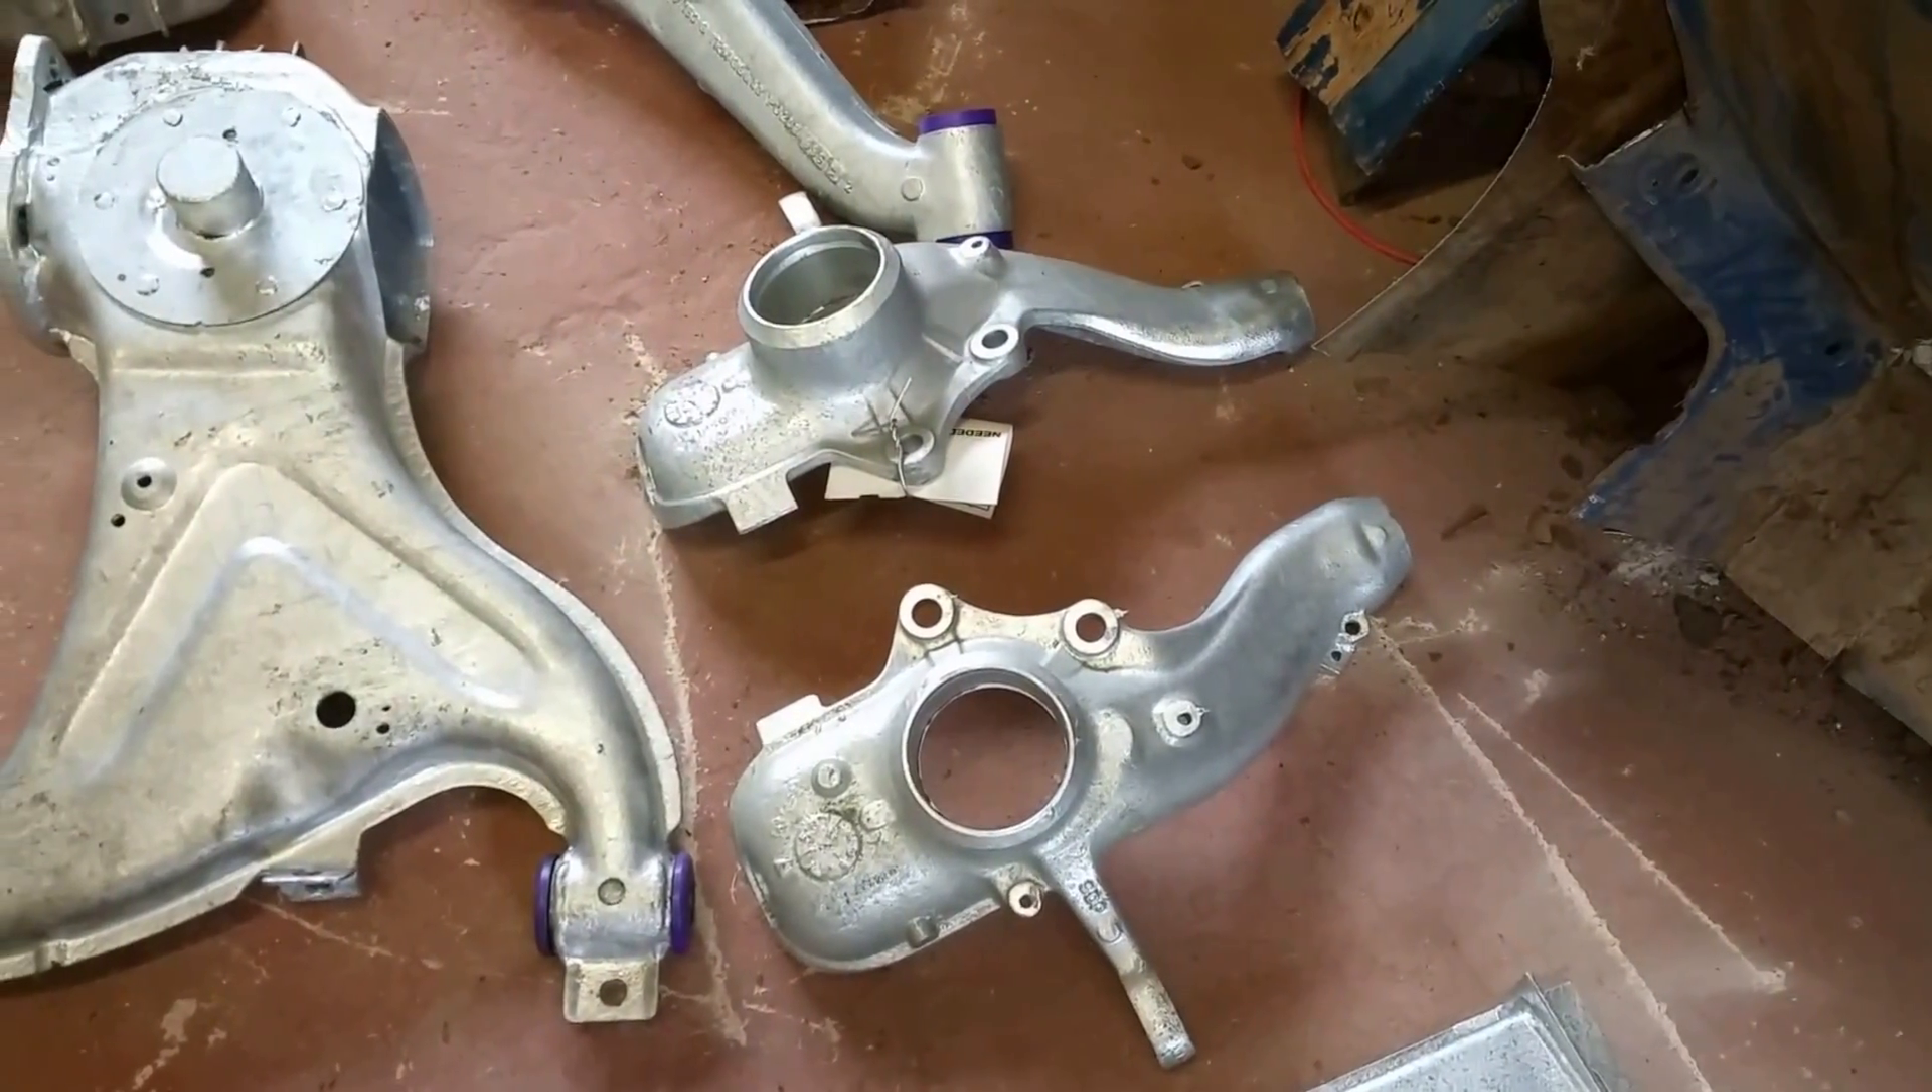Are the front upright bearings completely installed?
No.